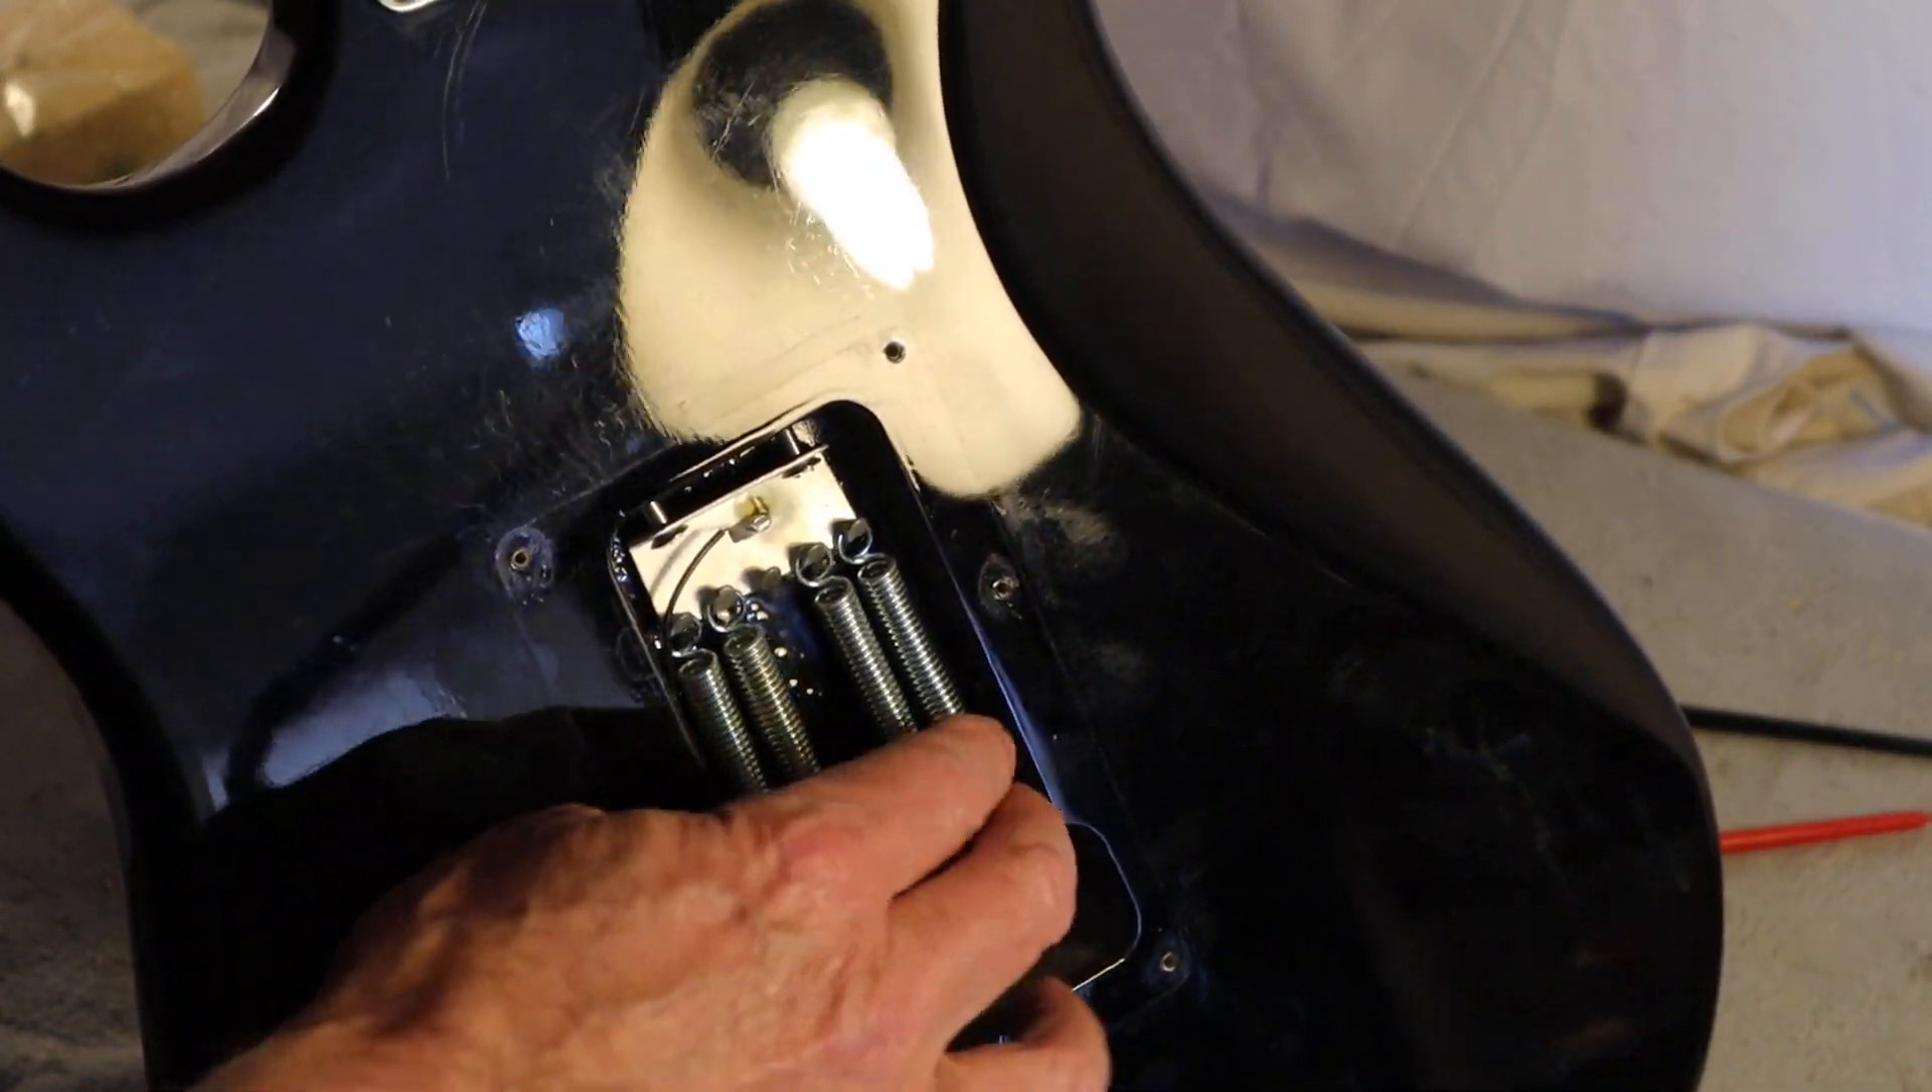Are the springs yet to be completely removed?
Yes.